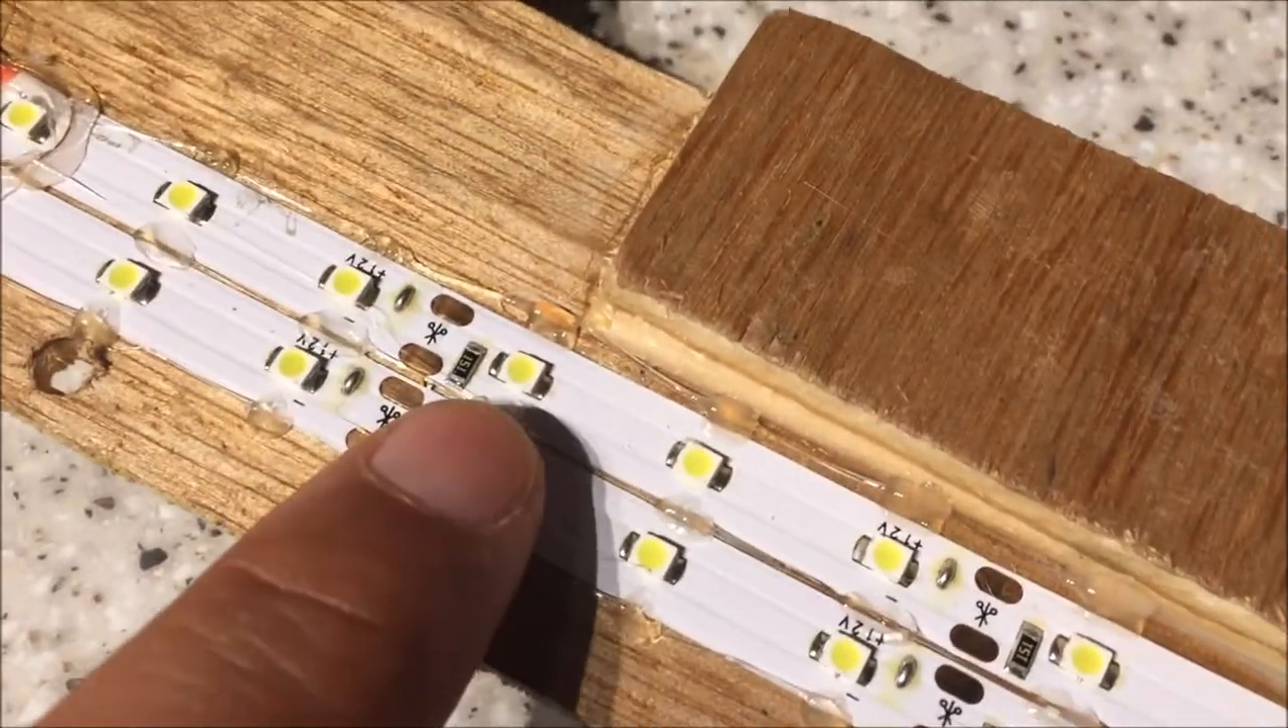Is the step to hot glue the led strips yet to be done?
No.